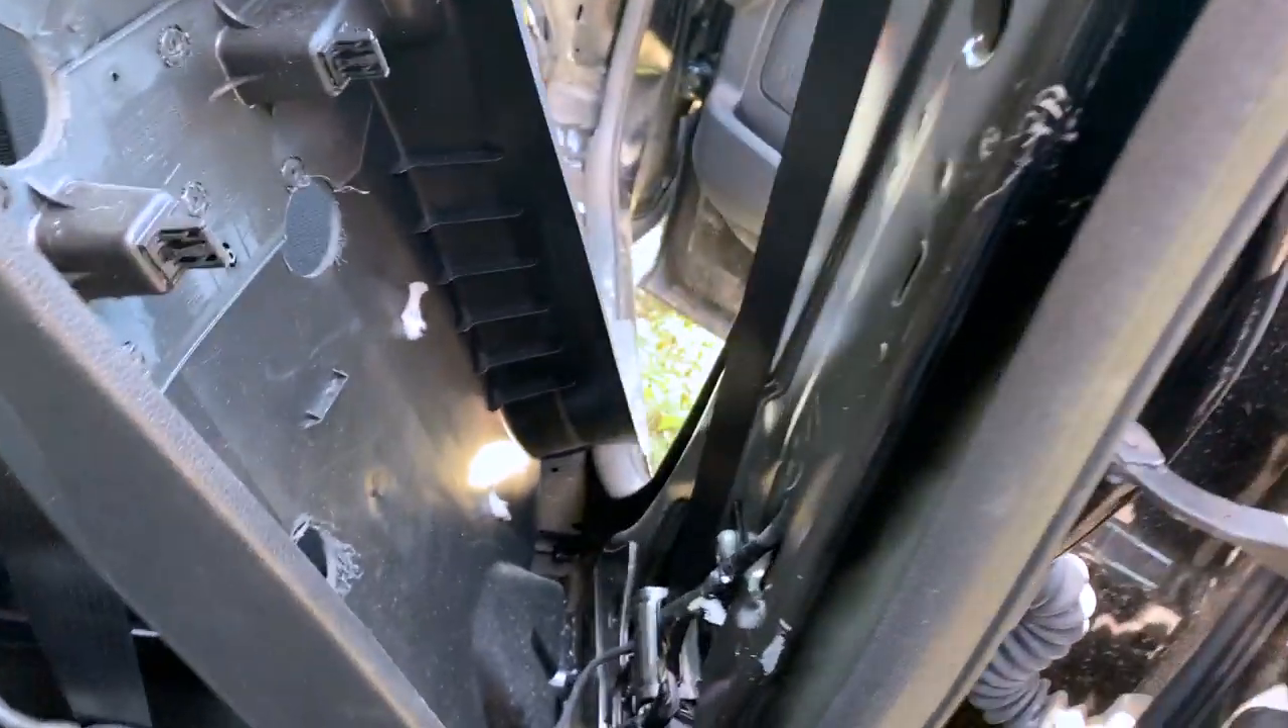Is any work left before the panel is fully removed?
Yes.